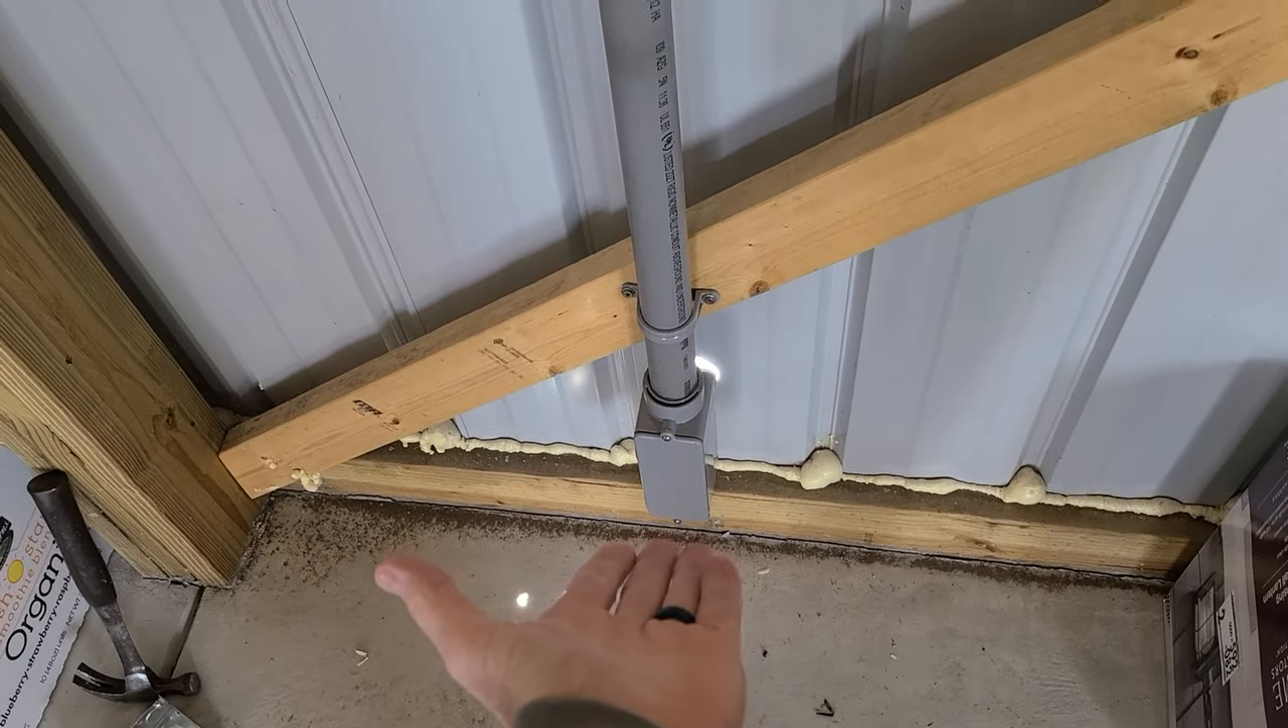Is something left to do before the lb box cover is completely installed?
No.